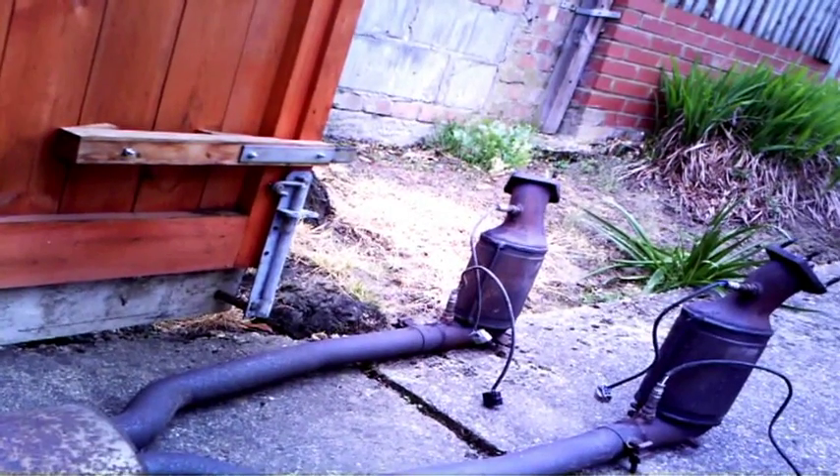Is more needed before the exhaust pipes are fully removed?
No.